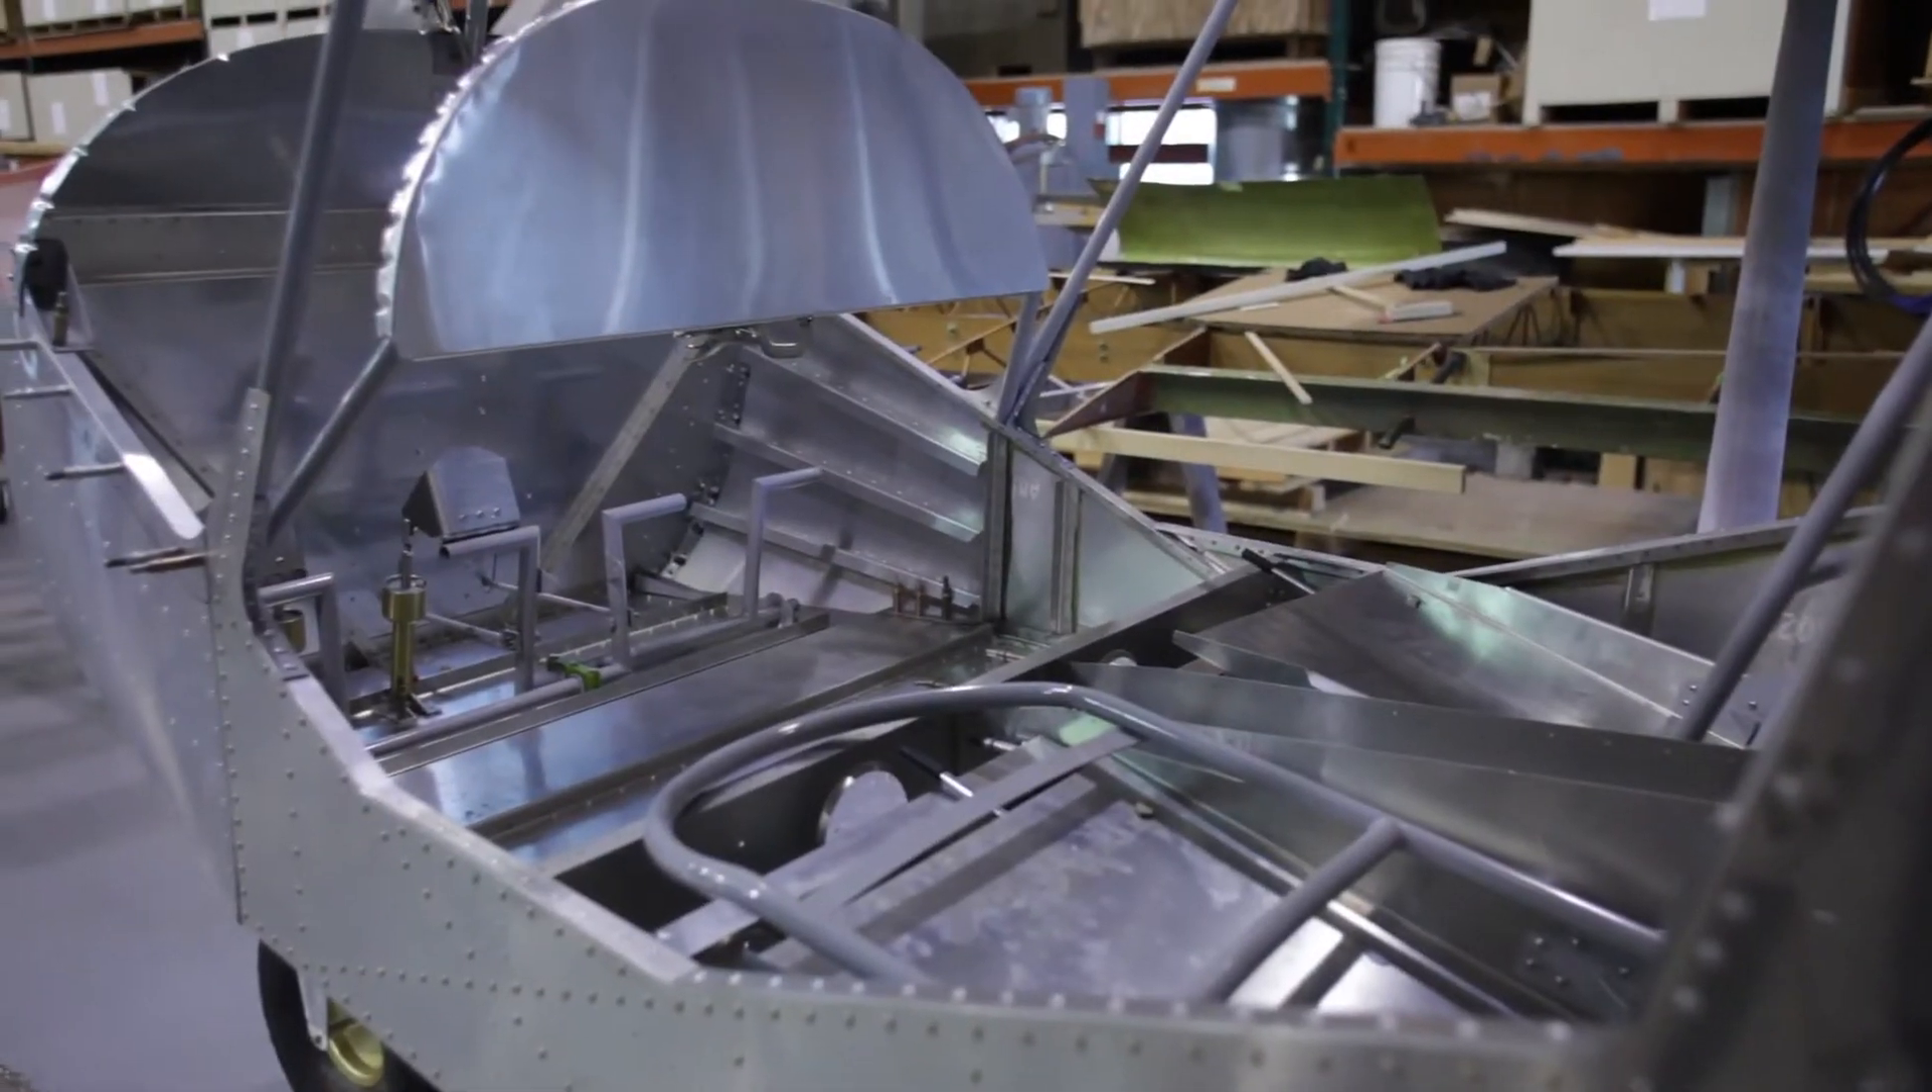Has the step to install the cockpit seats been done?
No.